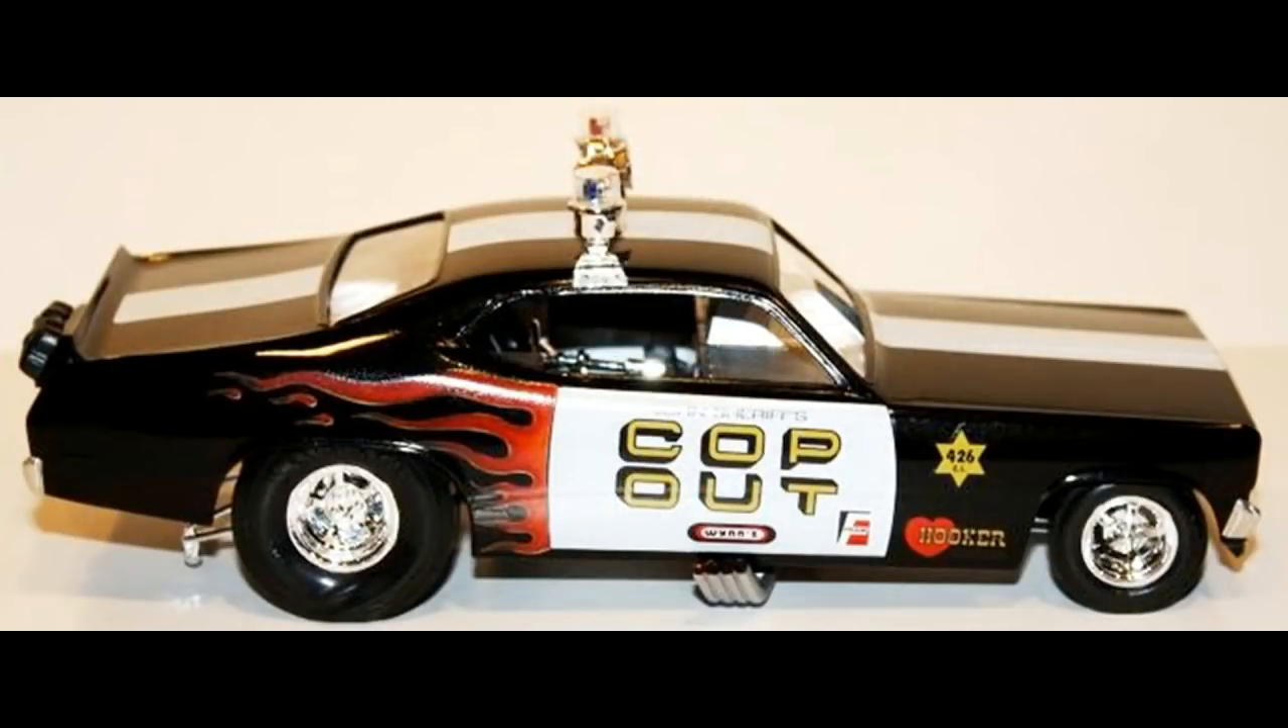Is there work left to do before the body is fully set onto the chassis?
No.